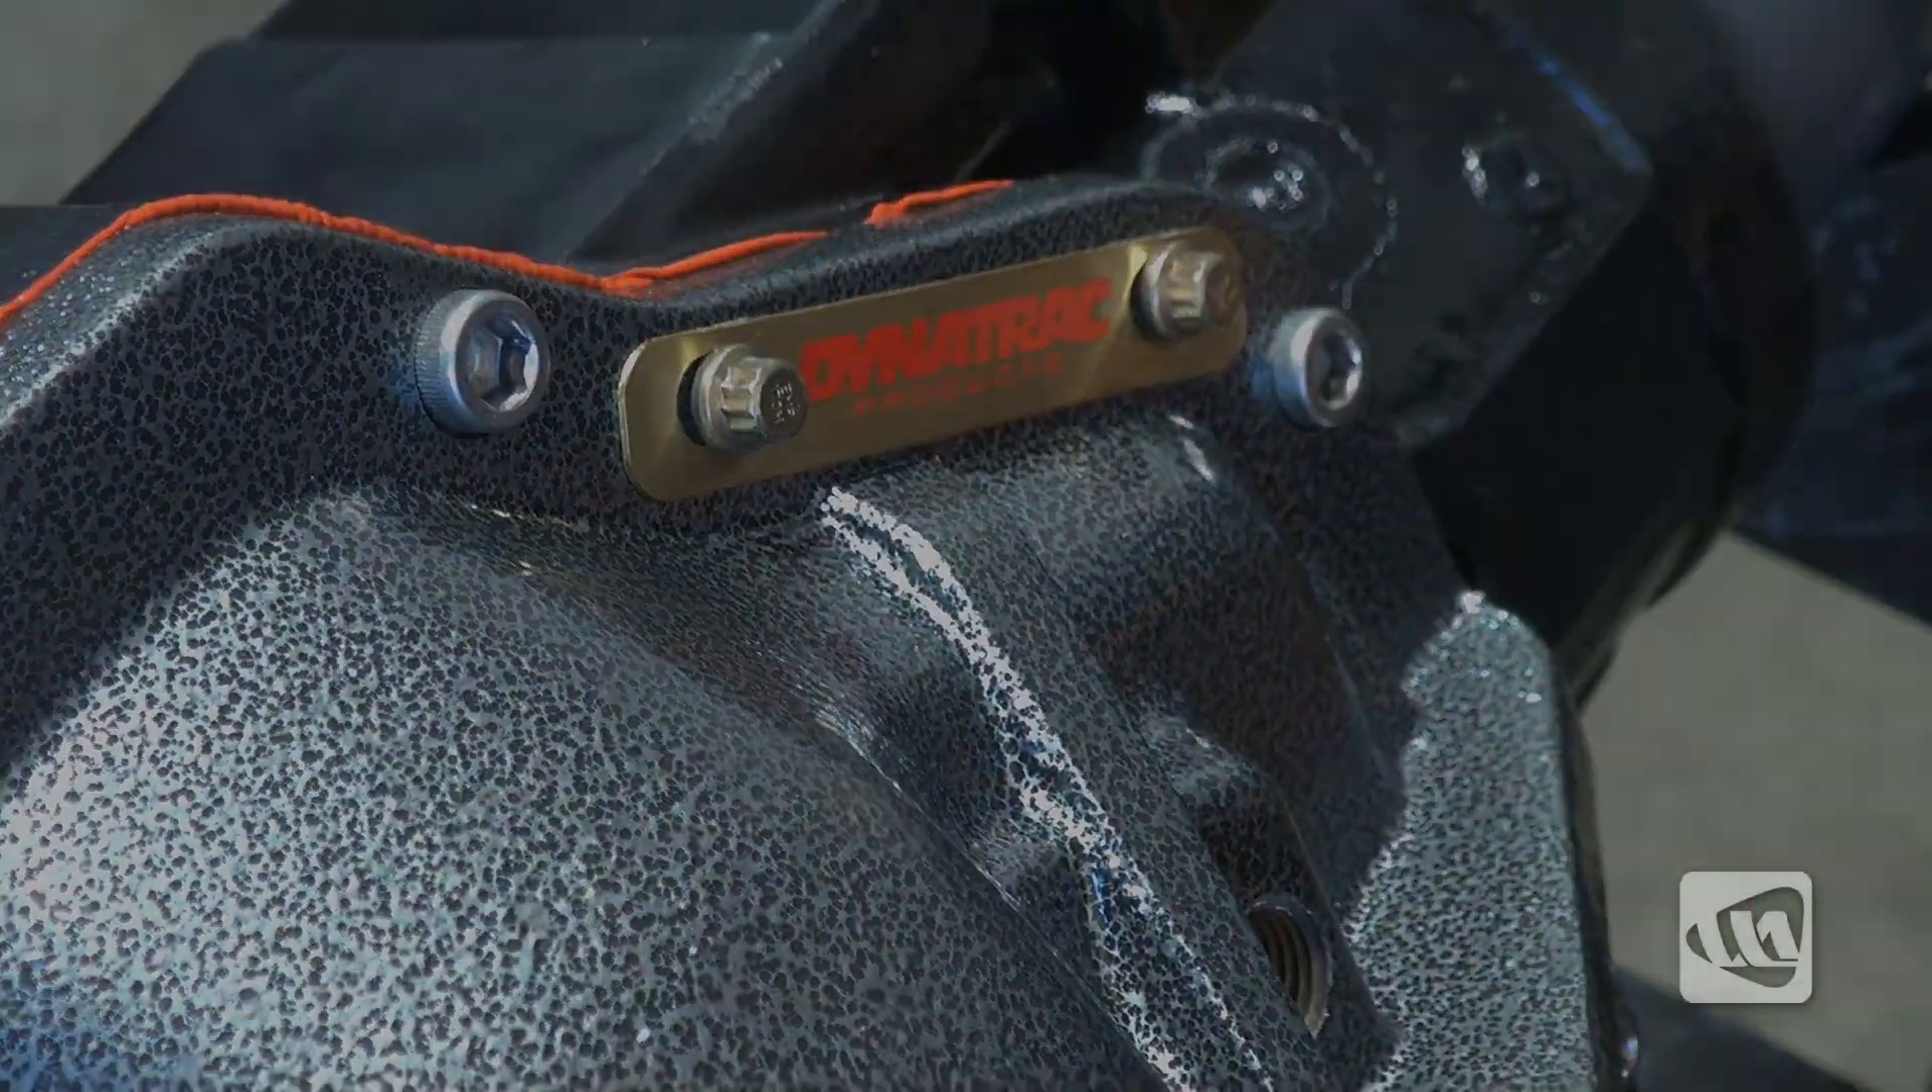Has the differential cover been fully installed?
Yes.